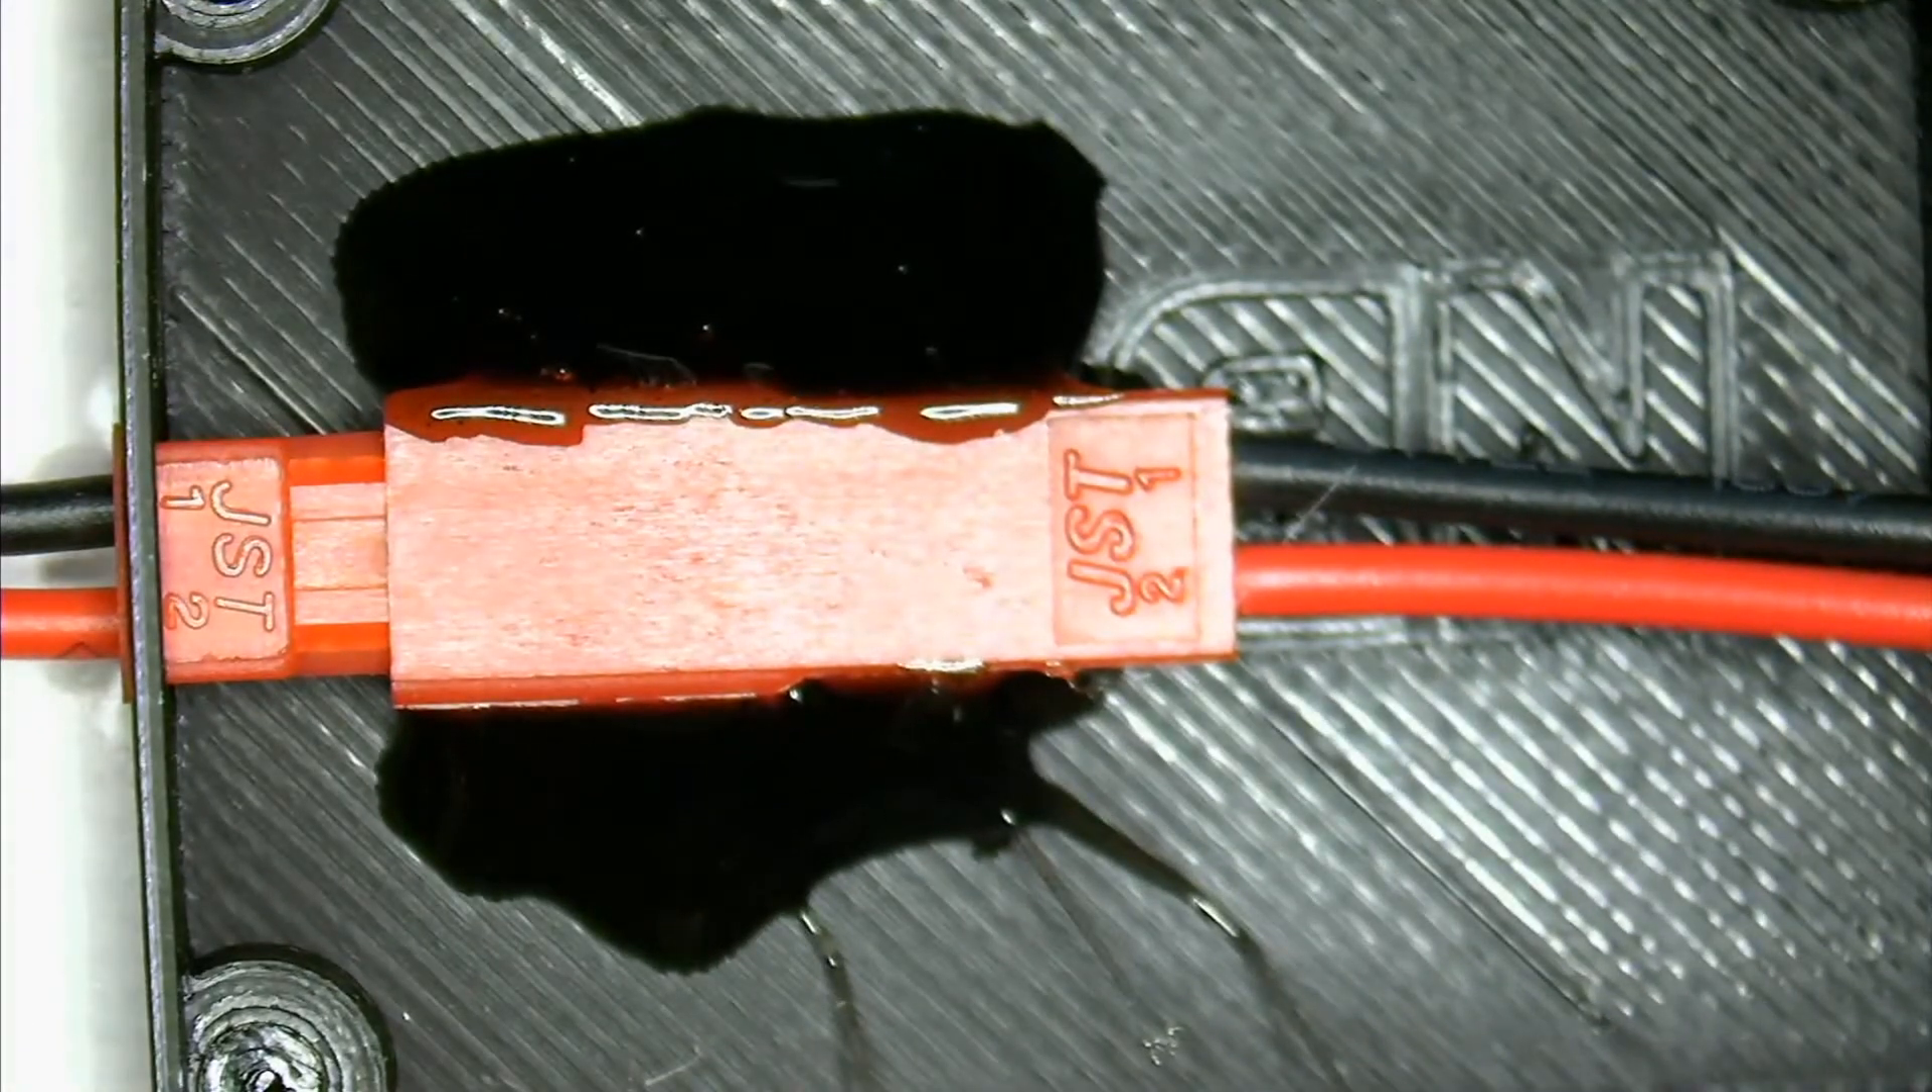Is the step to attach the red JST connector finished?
Yes.